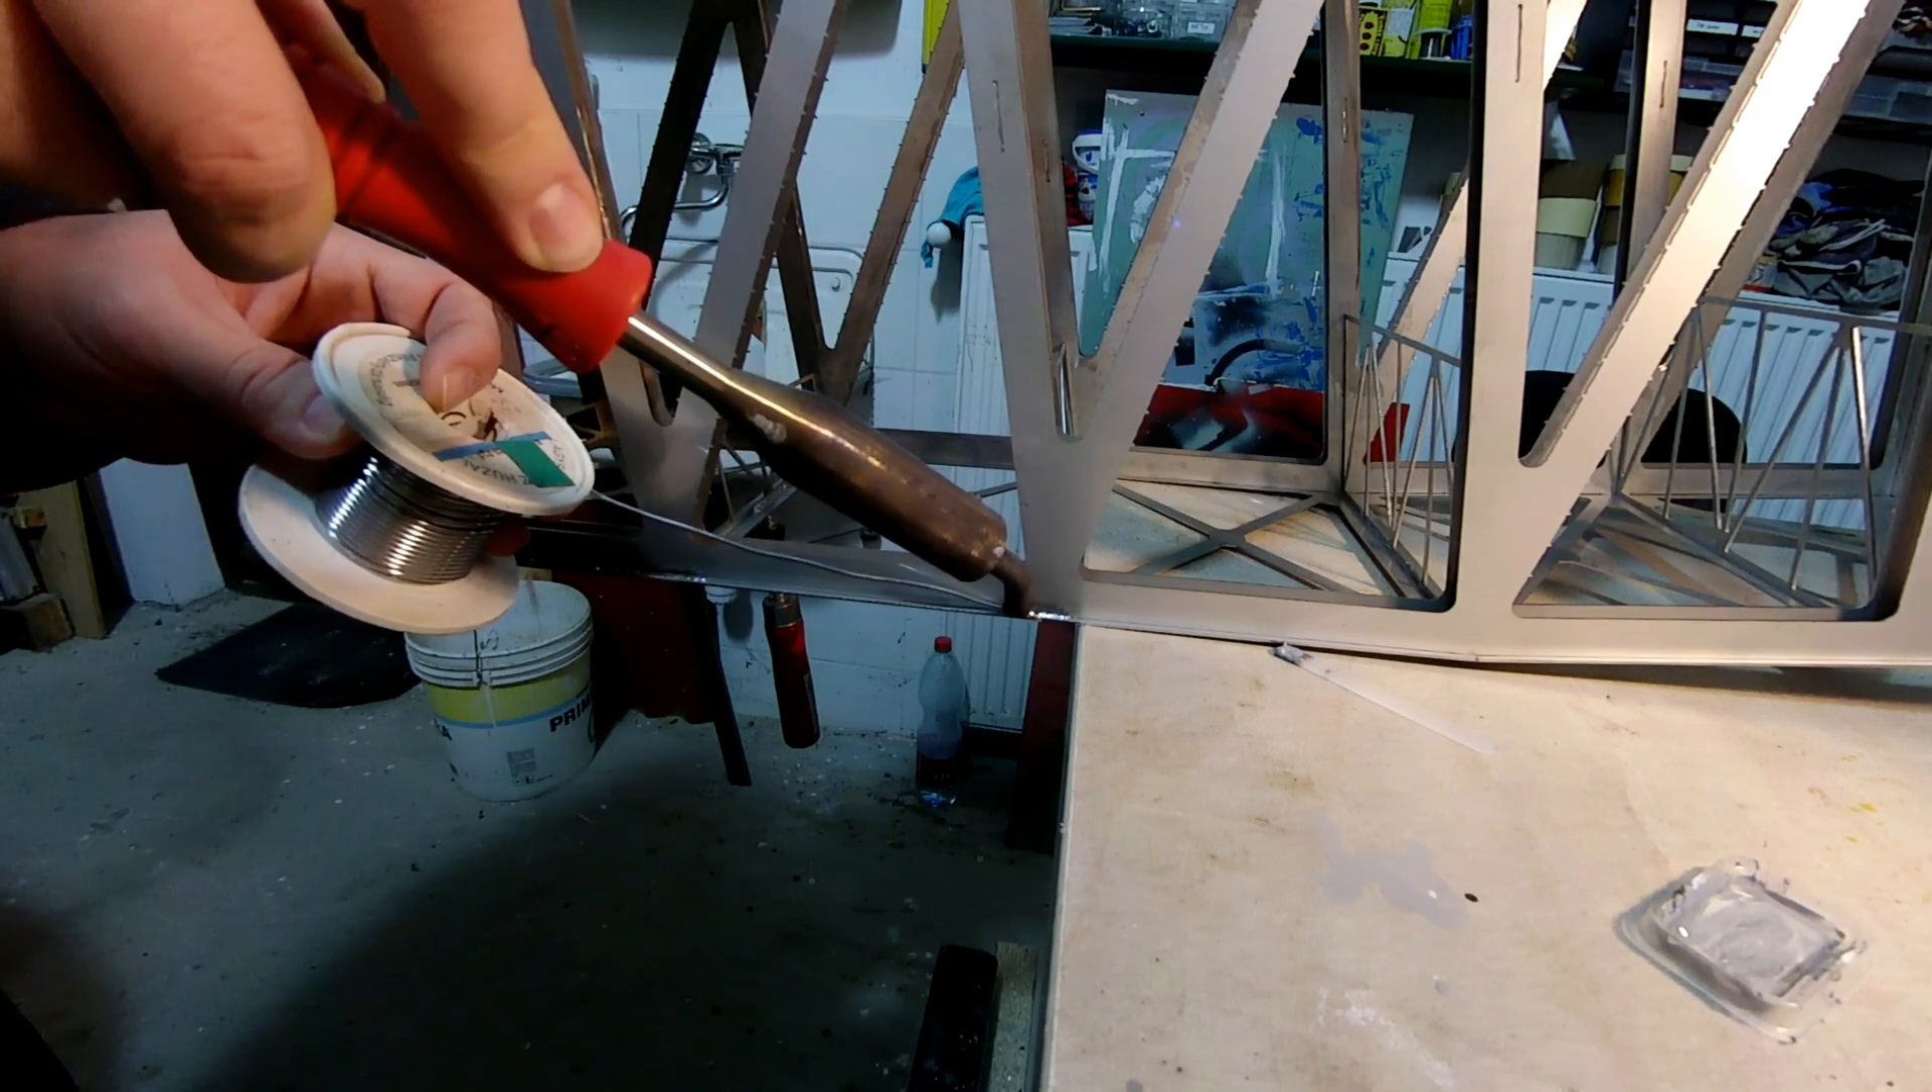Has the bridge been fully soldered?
No.